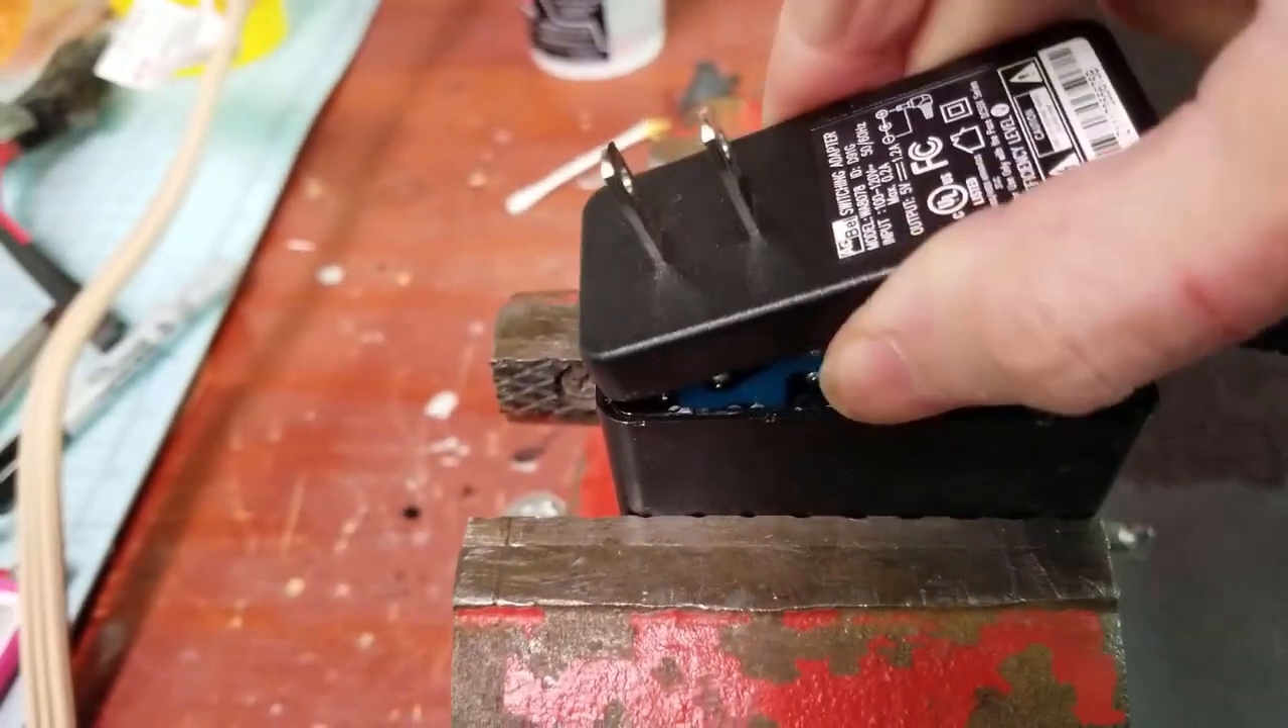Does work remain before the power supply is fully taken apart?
Yes.